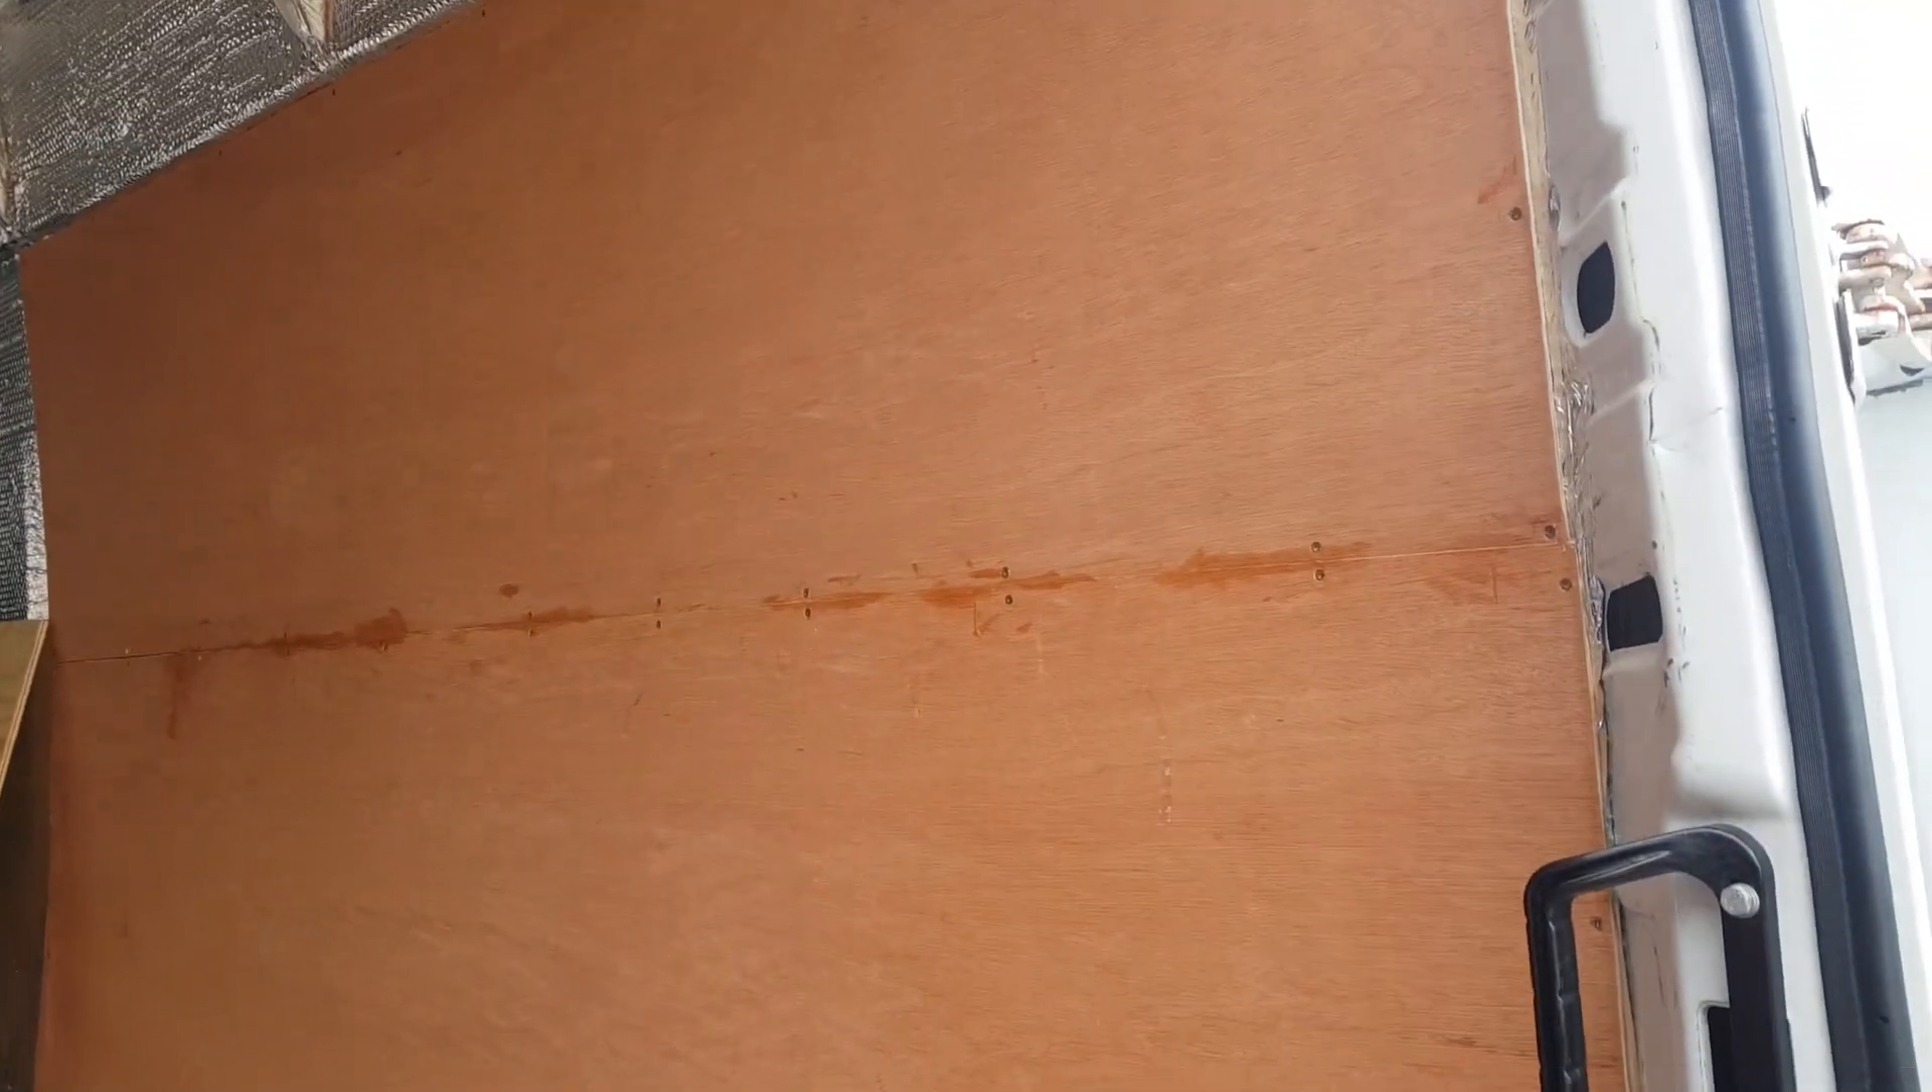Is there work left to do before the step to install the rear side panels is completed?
No.